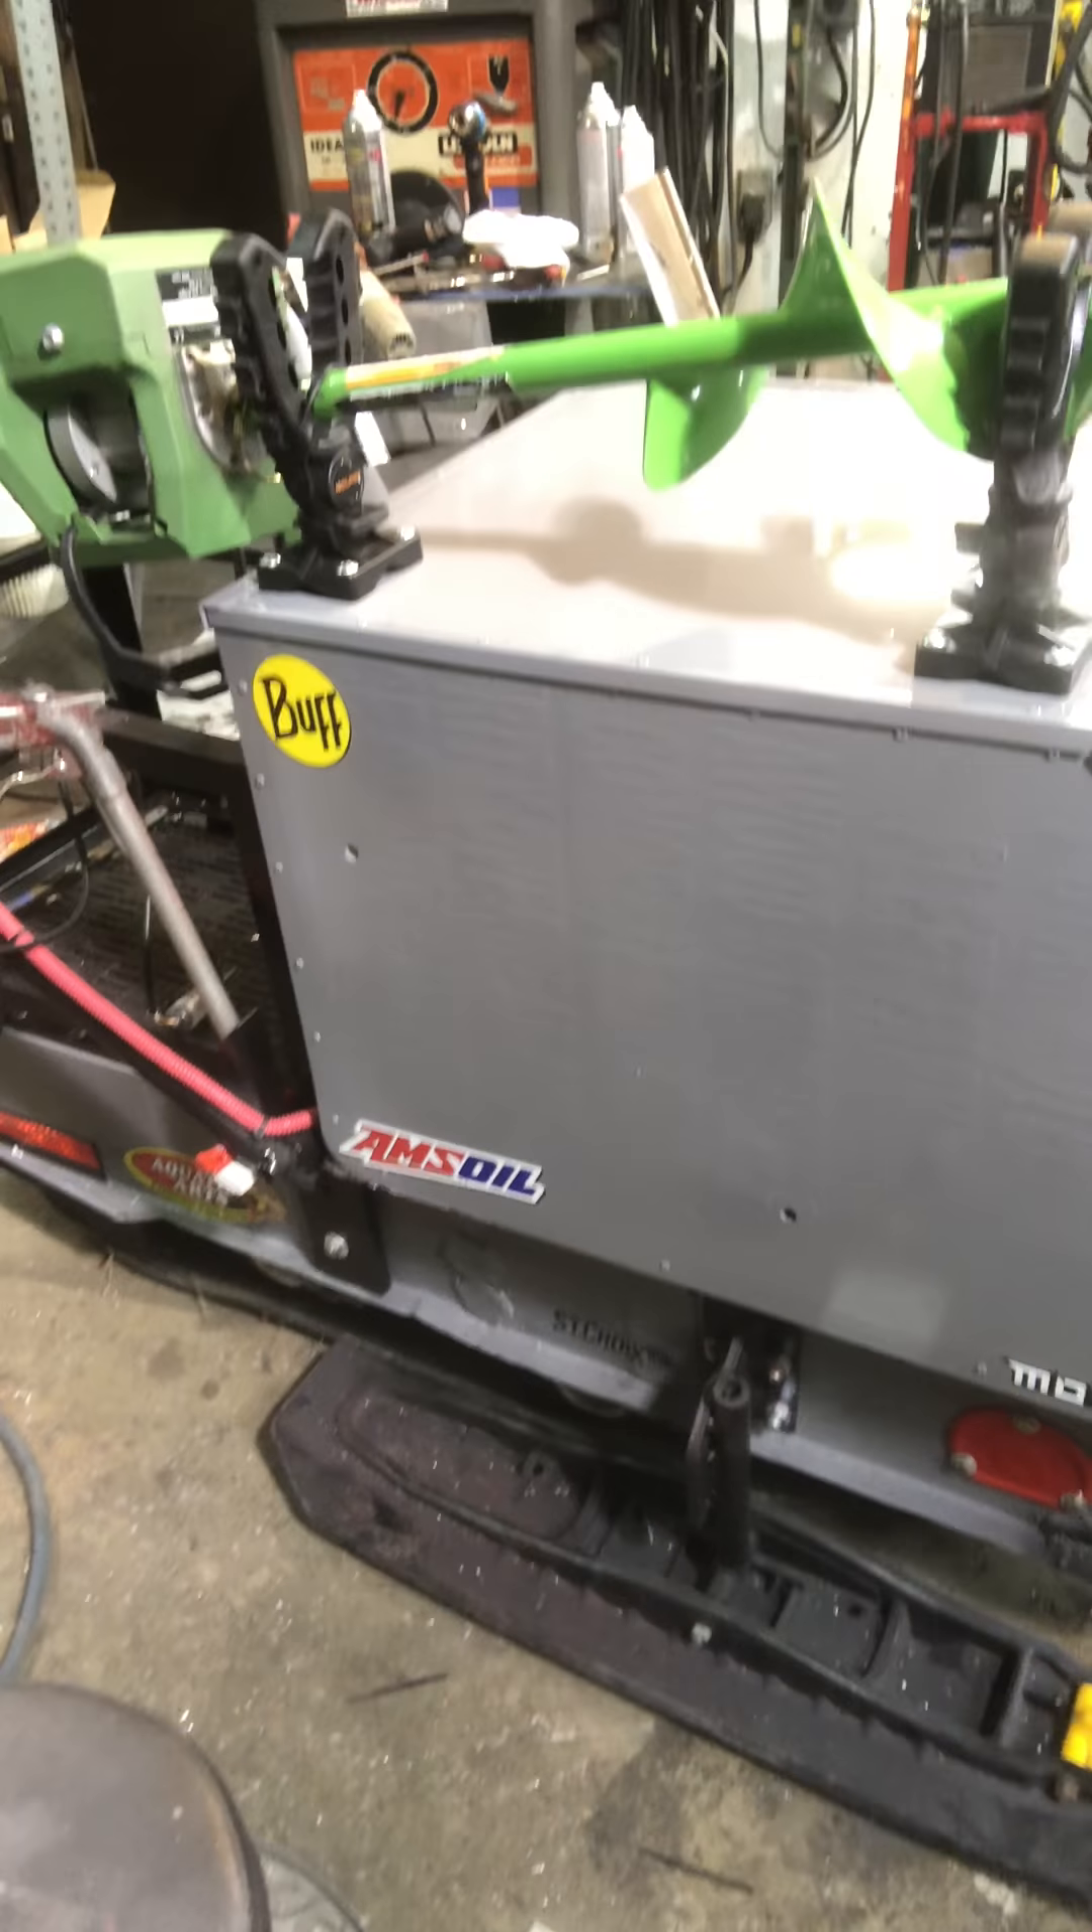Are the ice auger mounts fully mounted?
Yes.